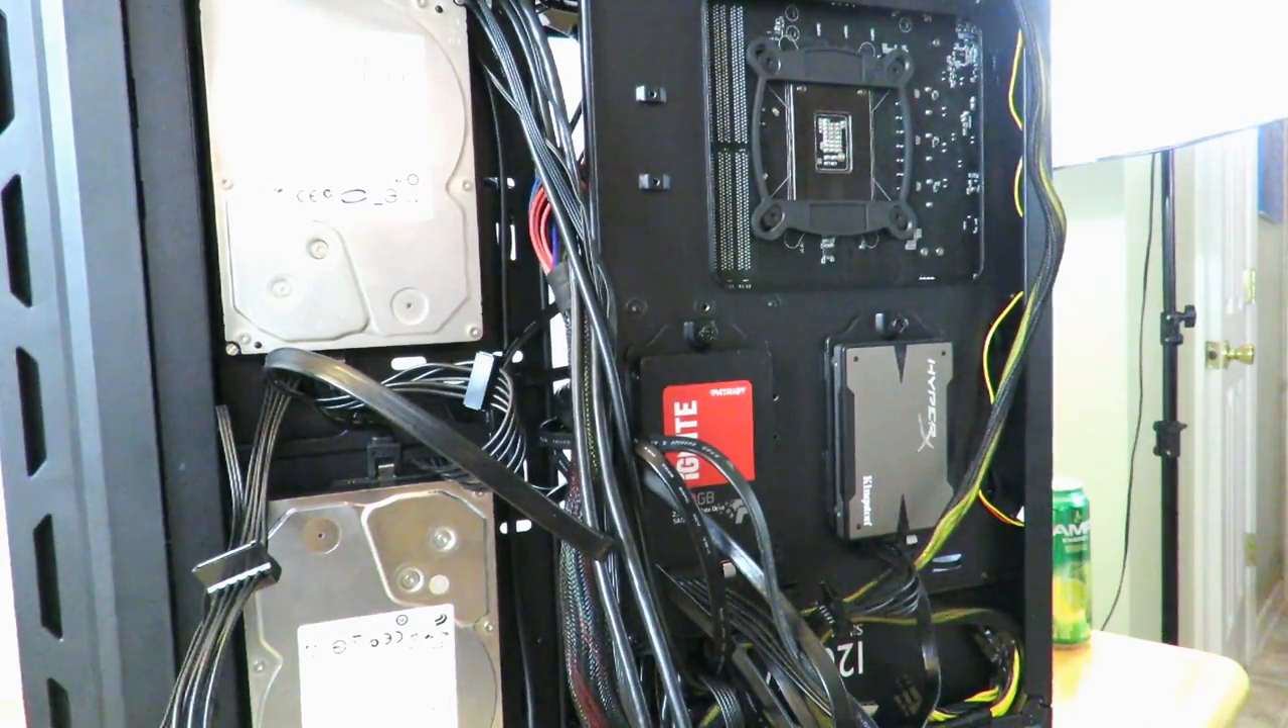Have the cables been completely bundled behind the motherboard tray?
No.